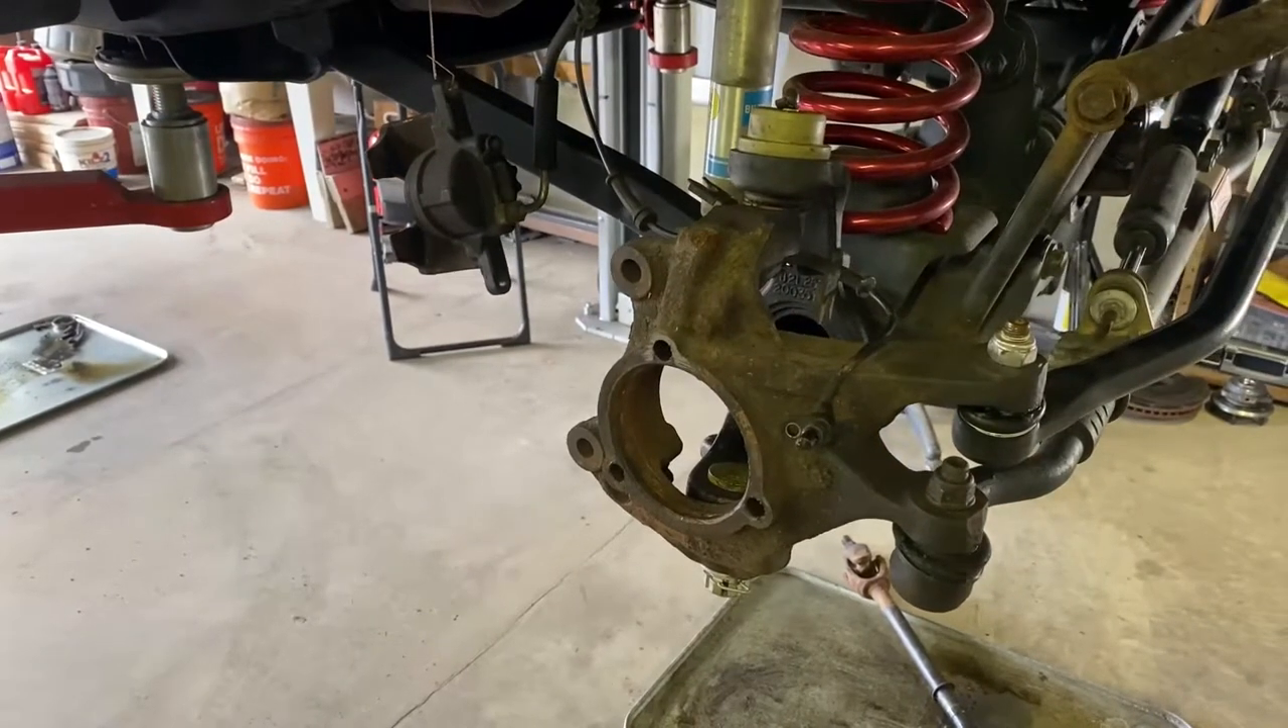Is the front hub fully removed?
Yes.